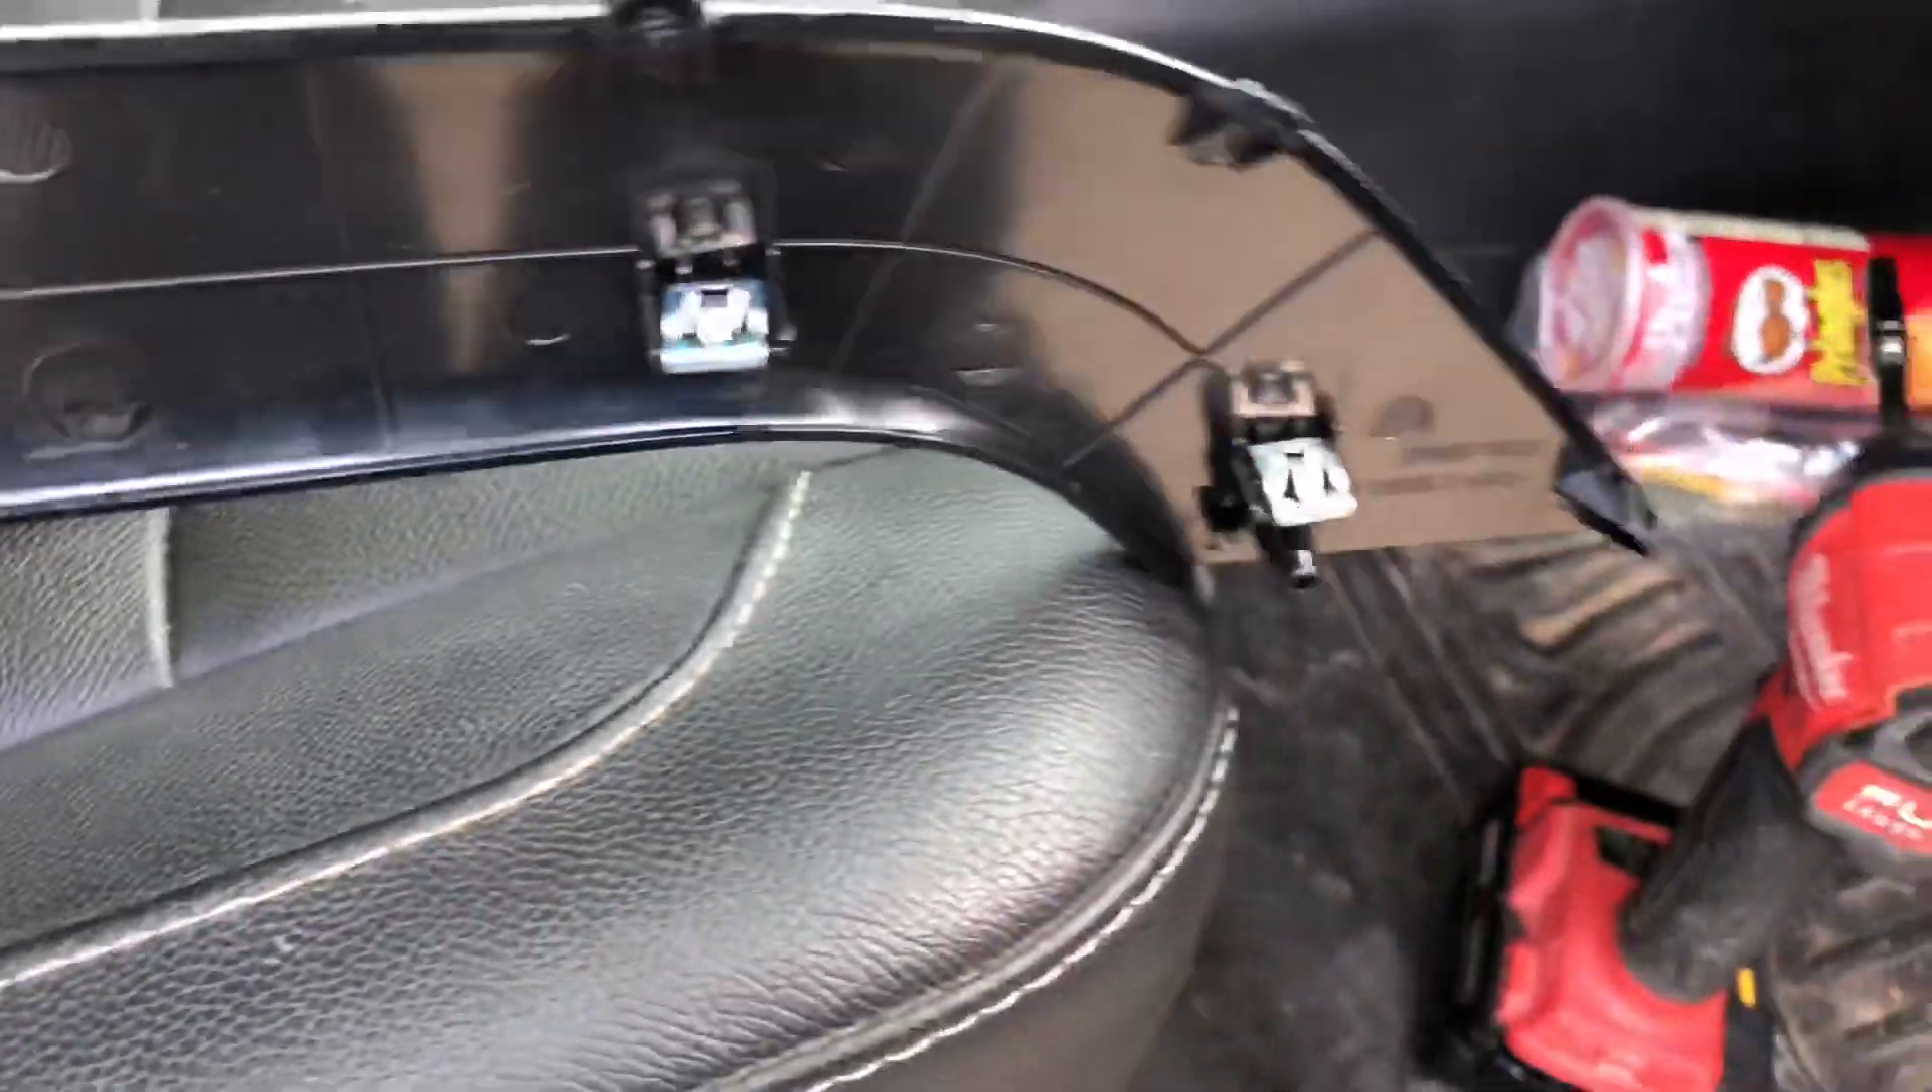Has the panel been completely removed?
Yes.